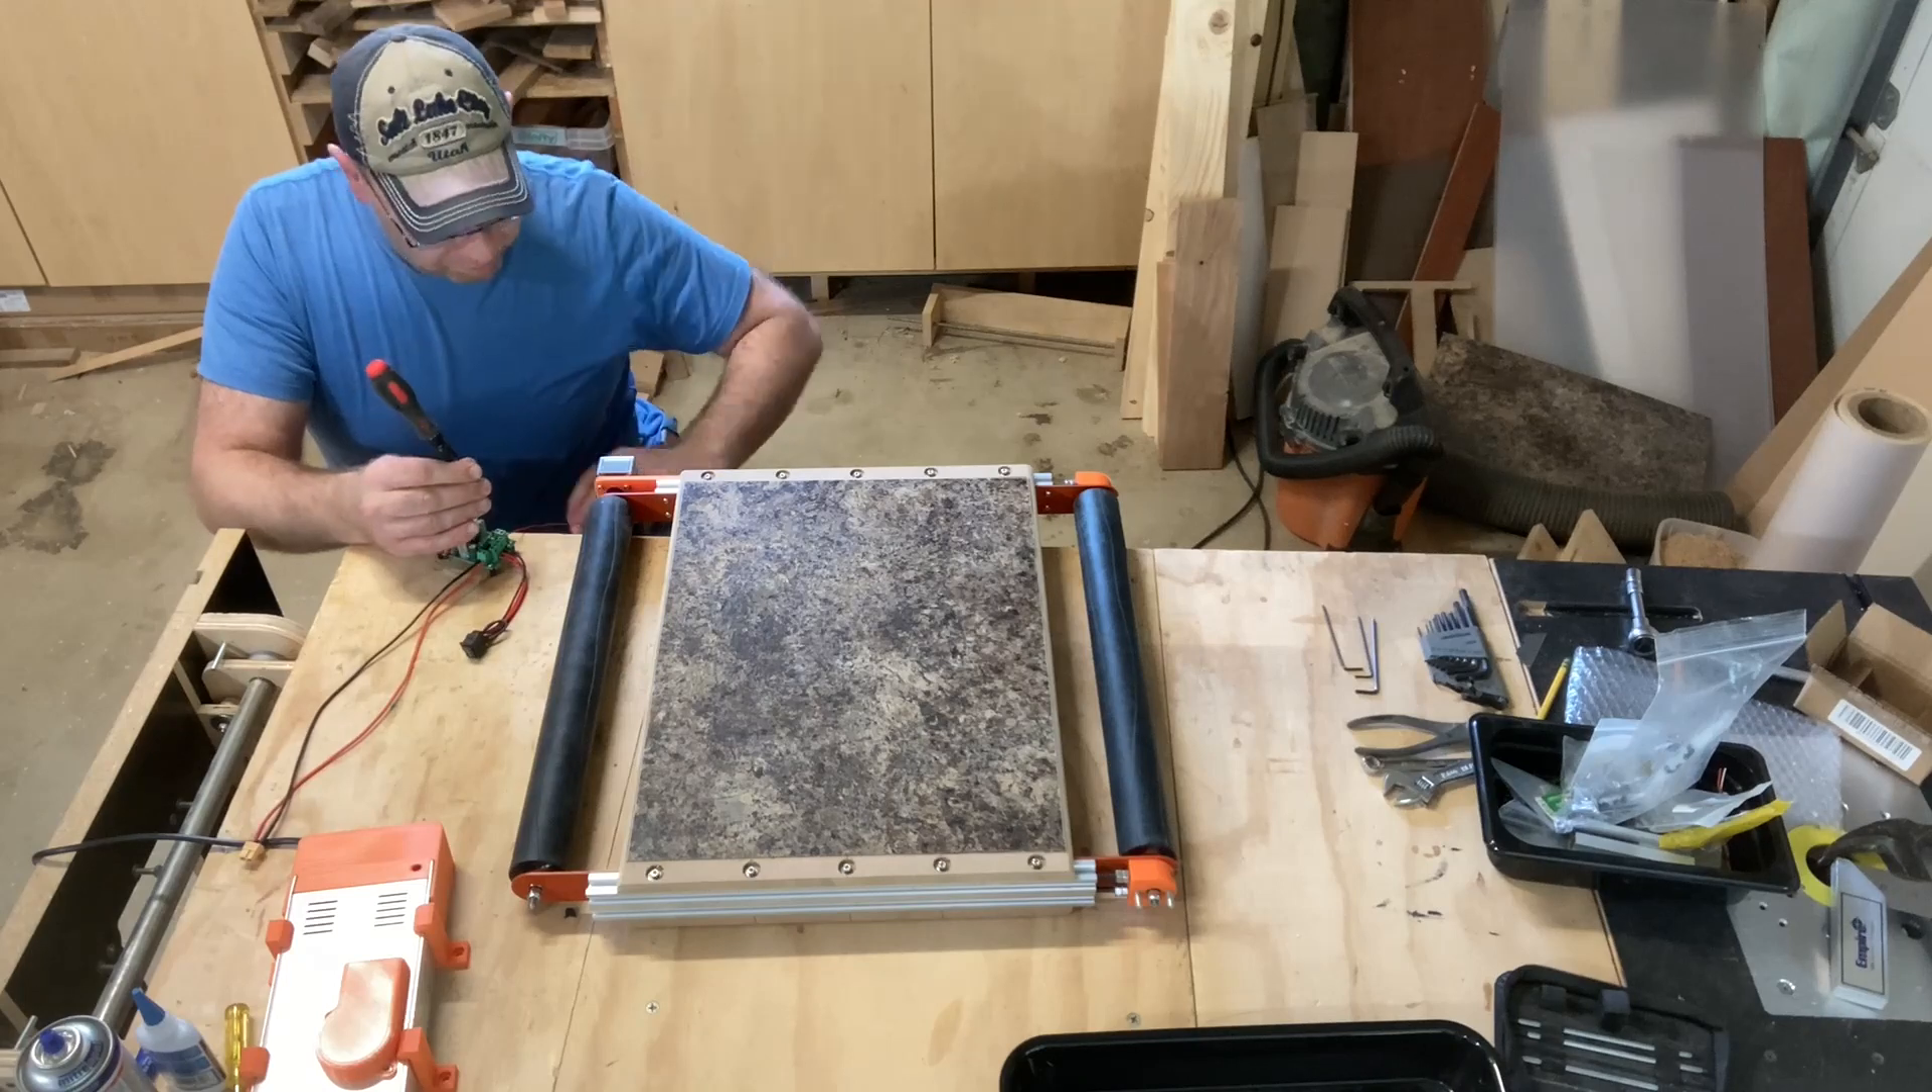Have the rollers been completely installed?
Yes.